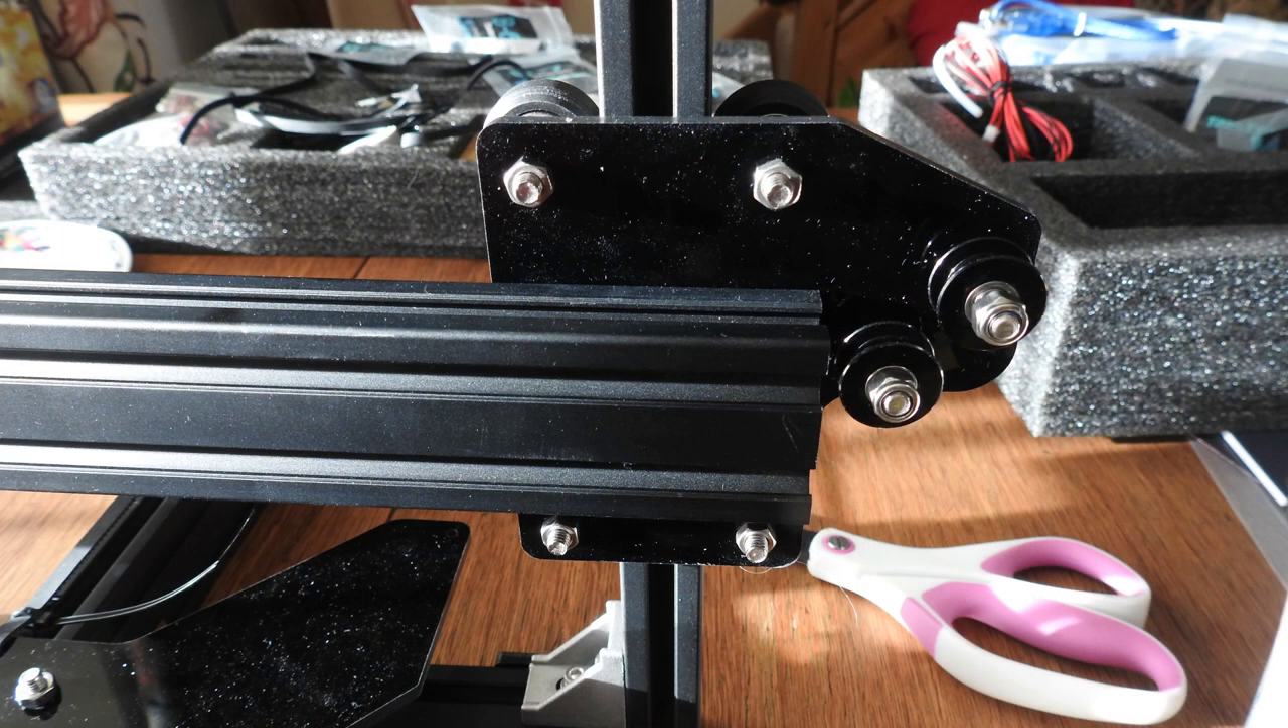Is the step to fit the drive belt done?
No.